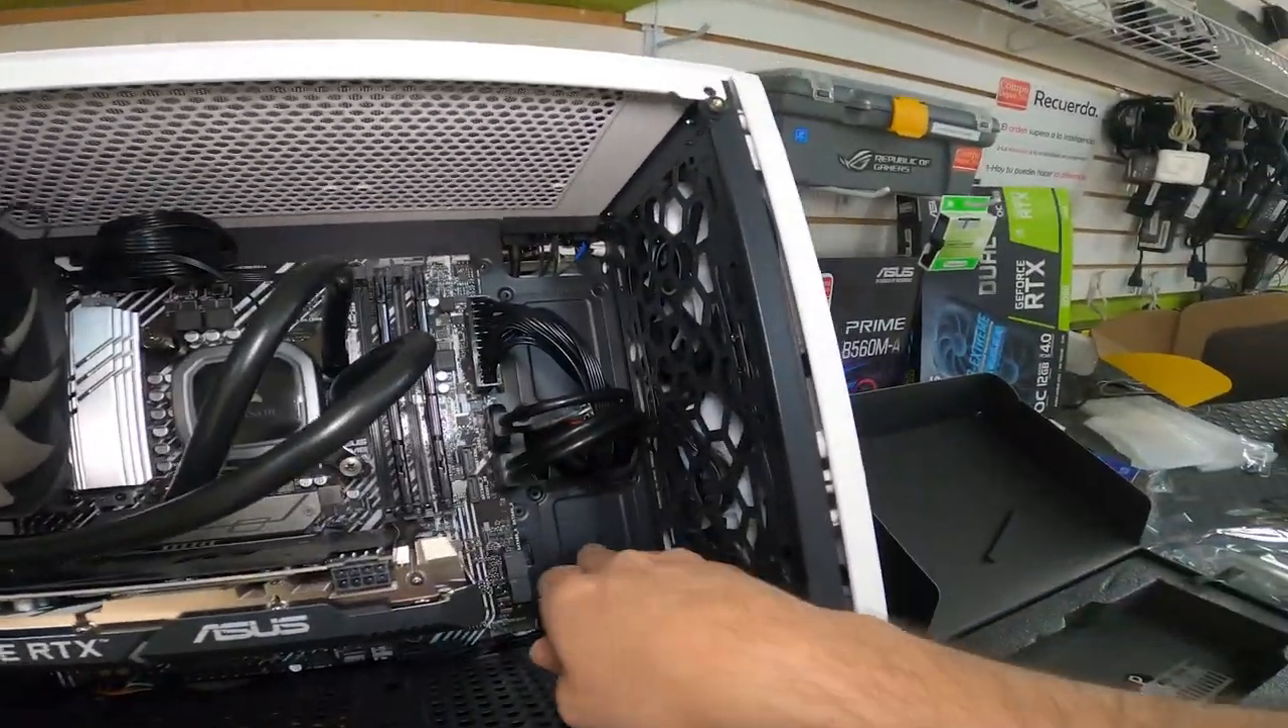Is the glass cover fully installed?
No.